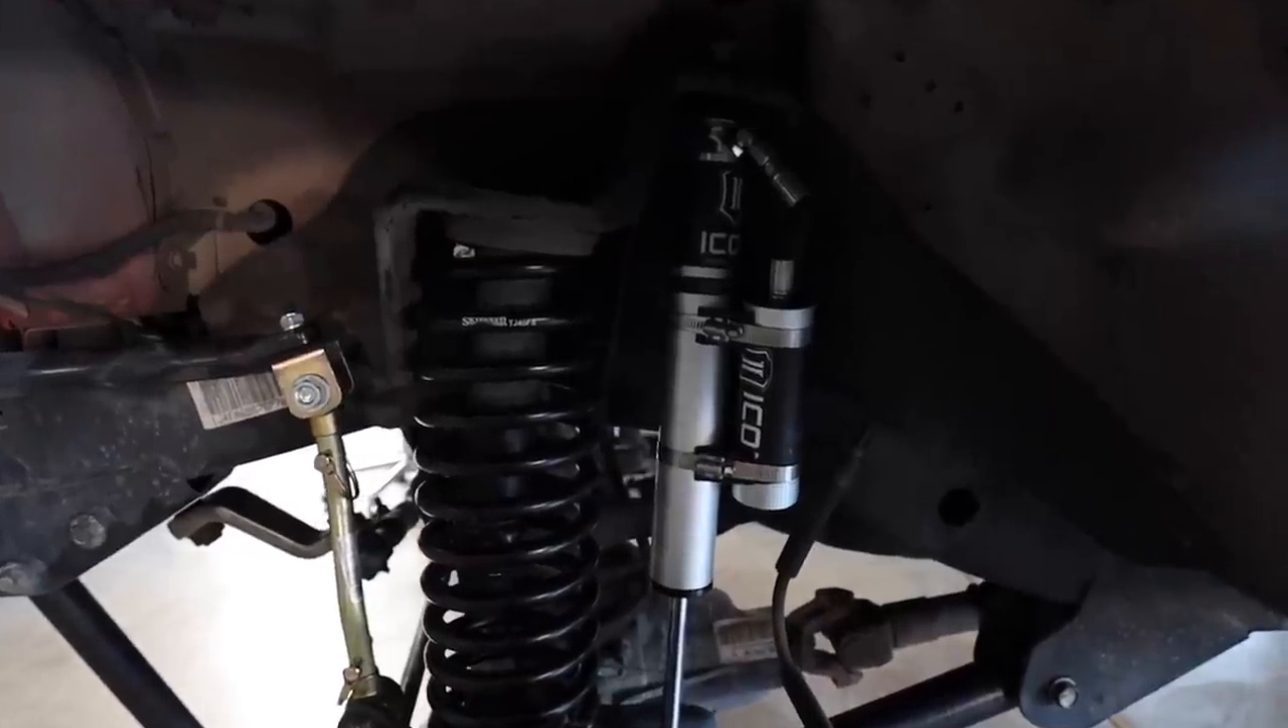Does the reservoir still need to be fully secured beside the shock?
No.